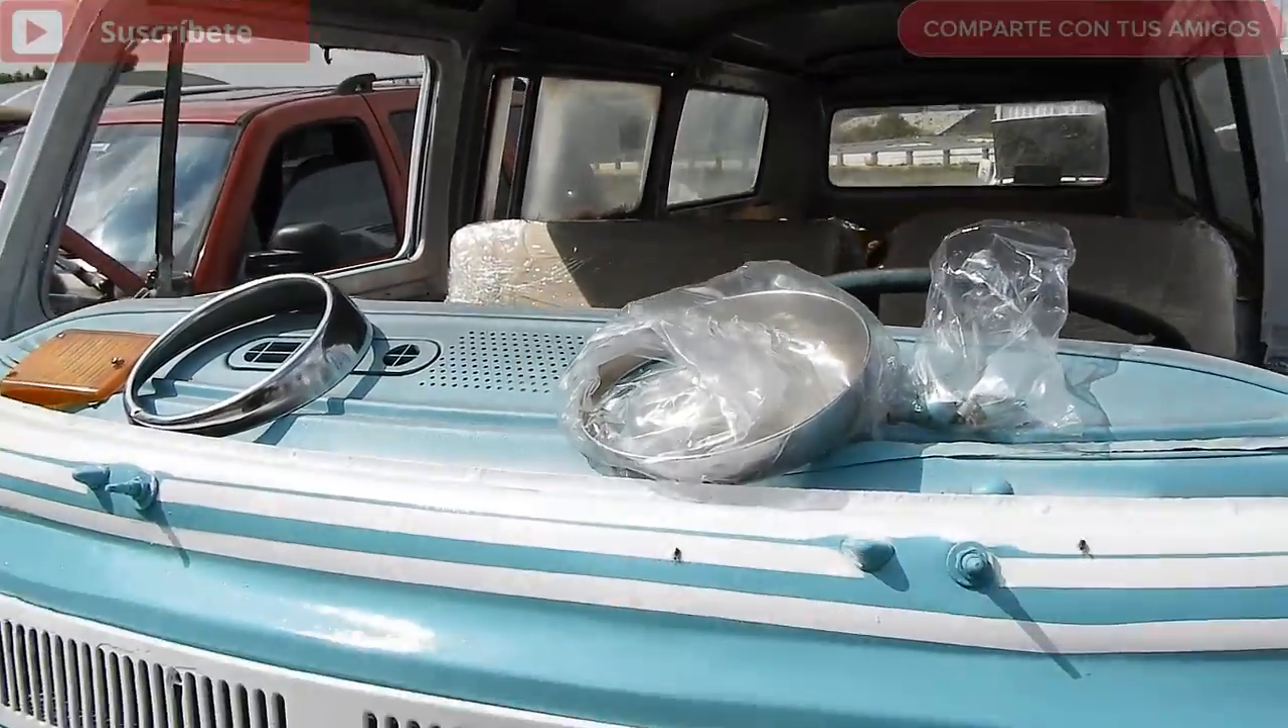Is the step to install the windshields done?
No.